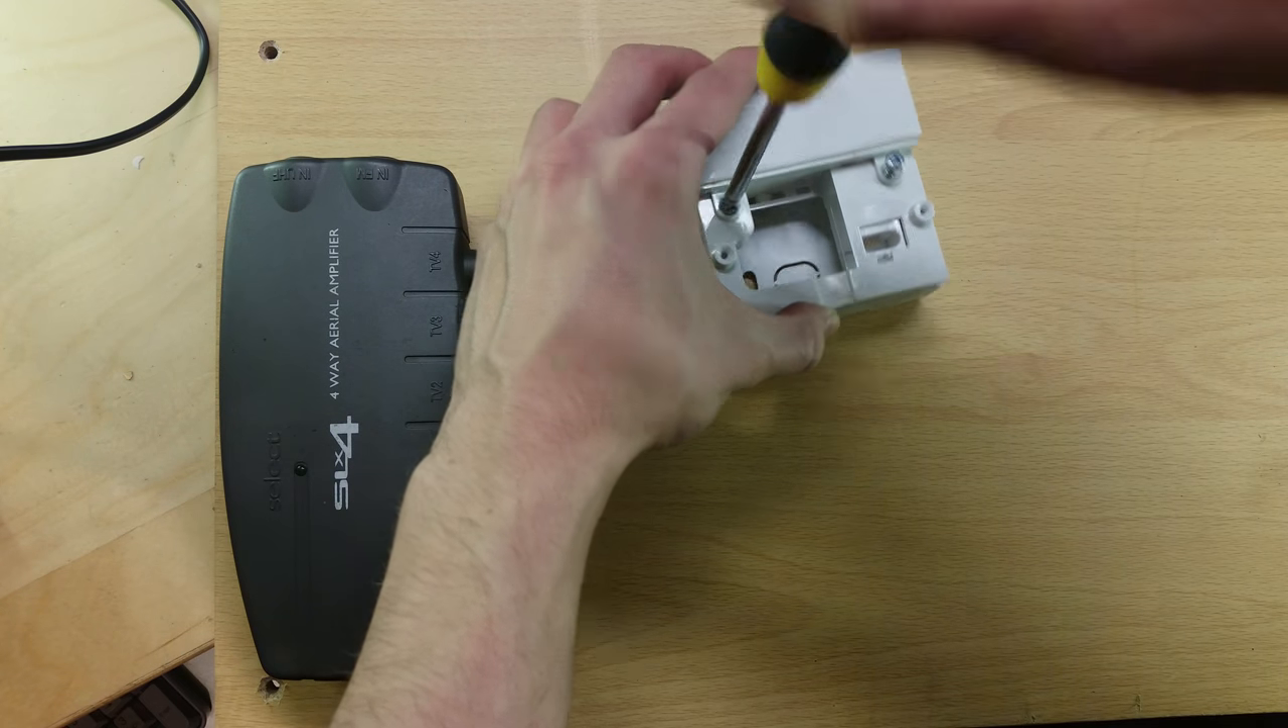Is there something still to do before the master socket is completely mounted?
Yes.